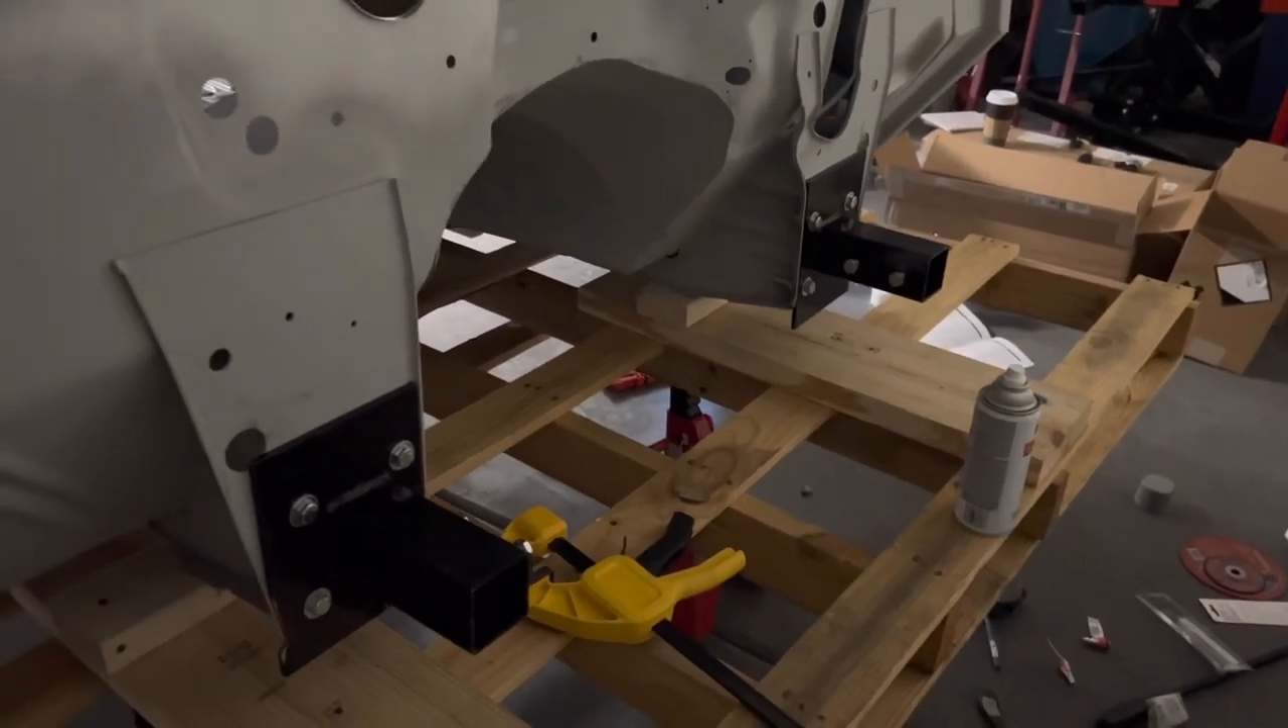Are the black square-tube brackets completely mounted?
Yes.